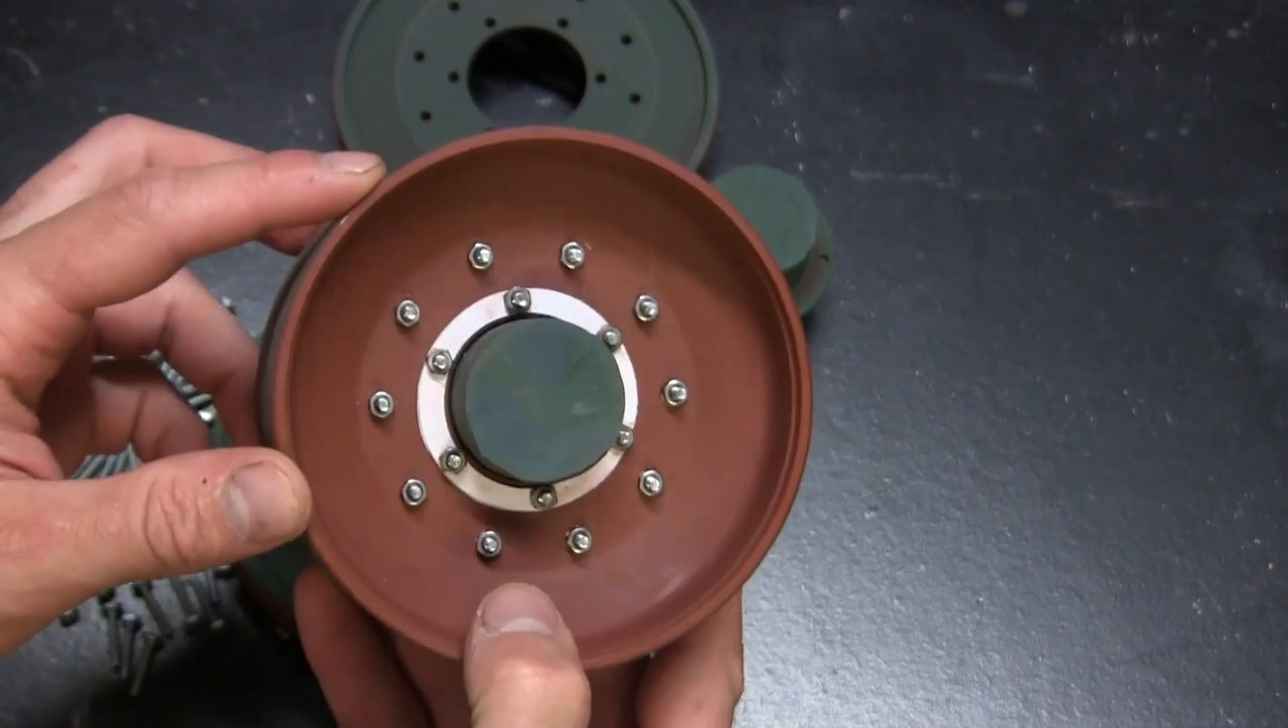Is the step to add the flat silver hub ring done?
Yes.